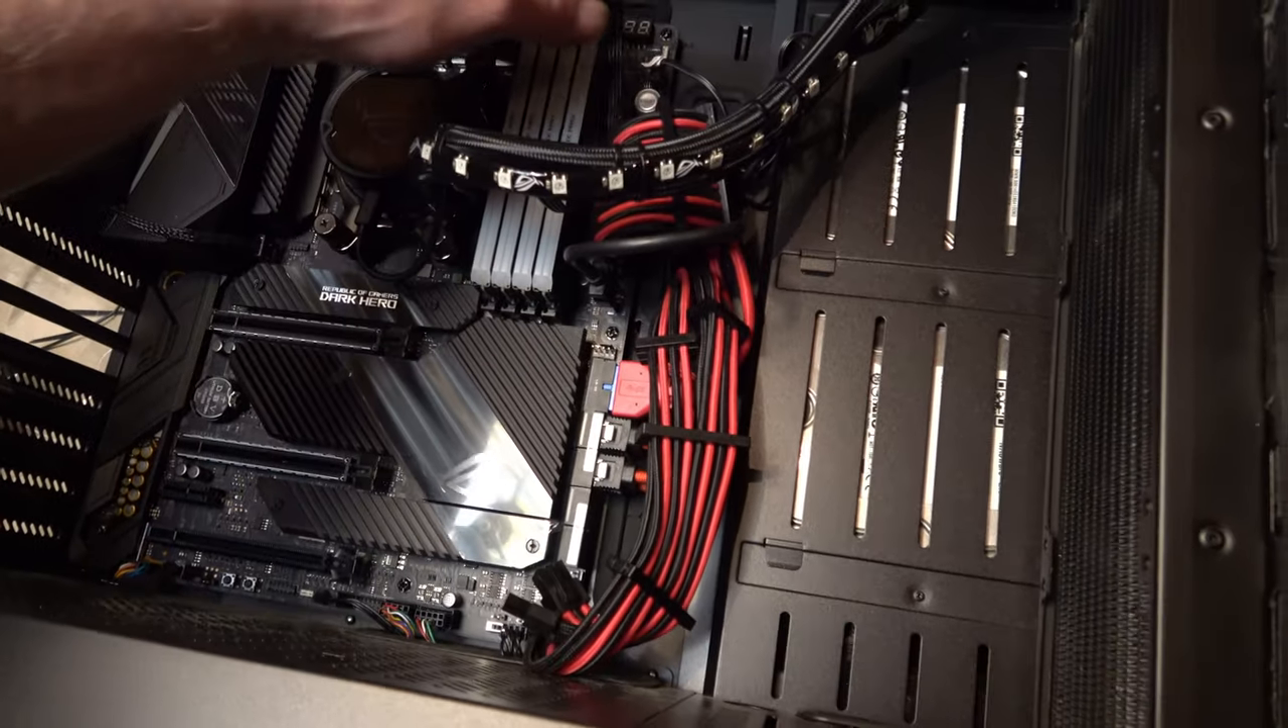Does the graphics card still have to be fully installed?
Yes.